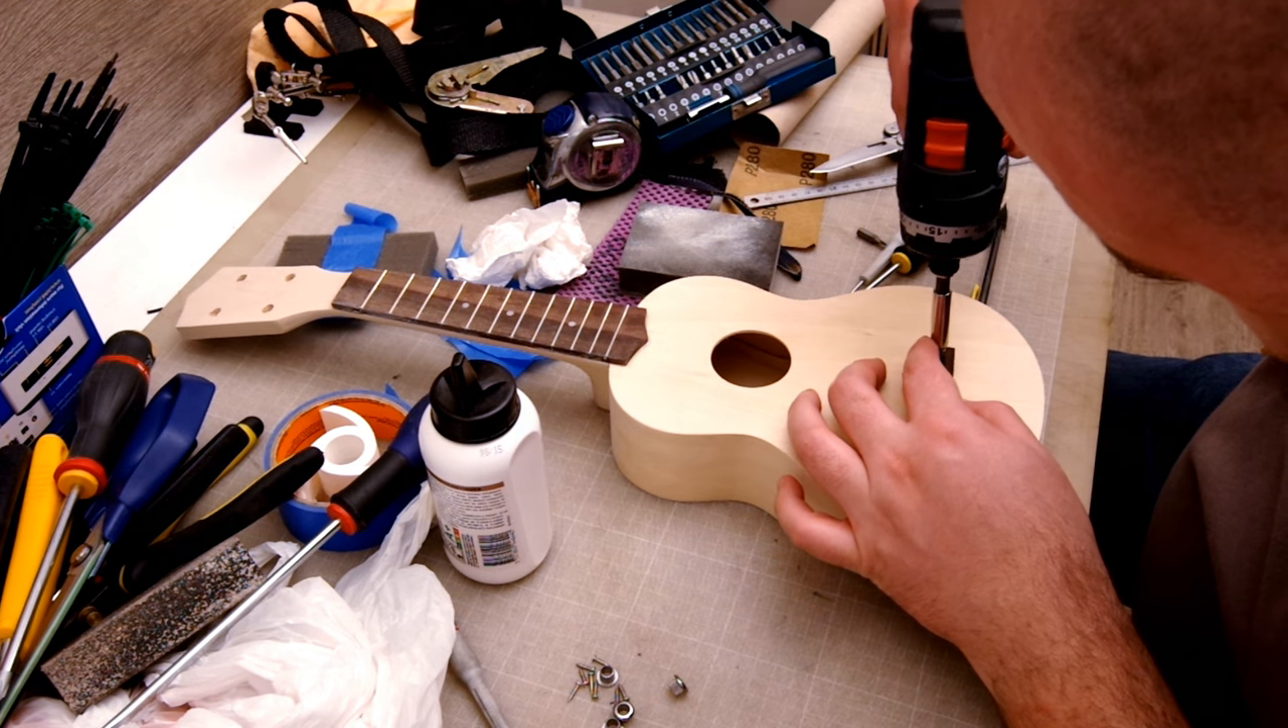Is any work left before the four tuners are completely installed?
Yes.